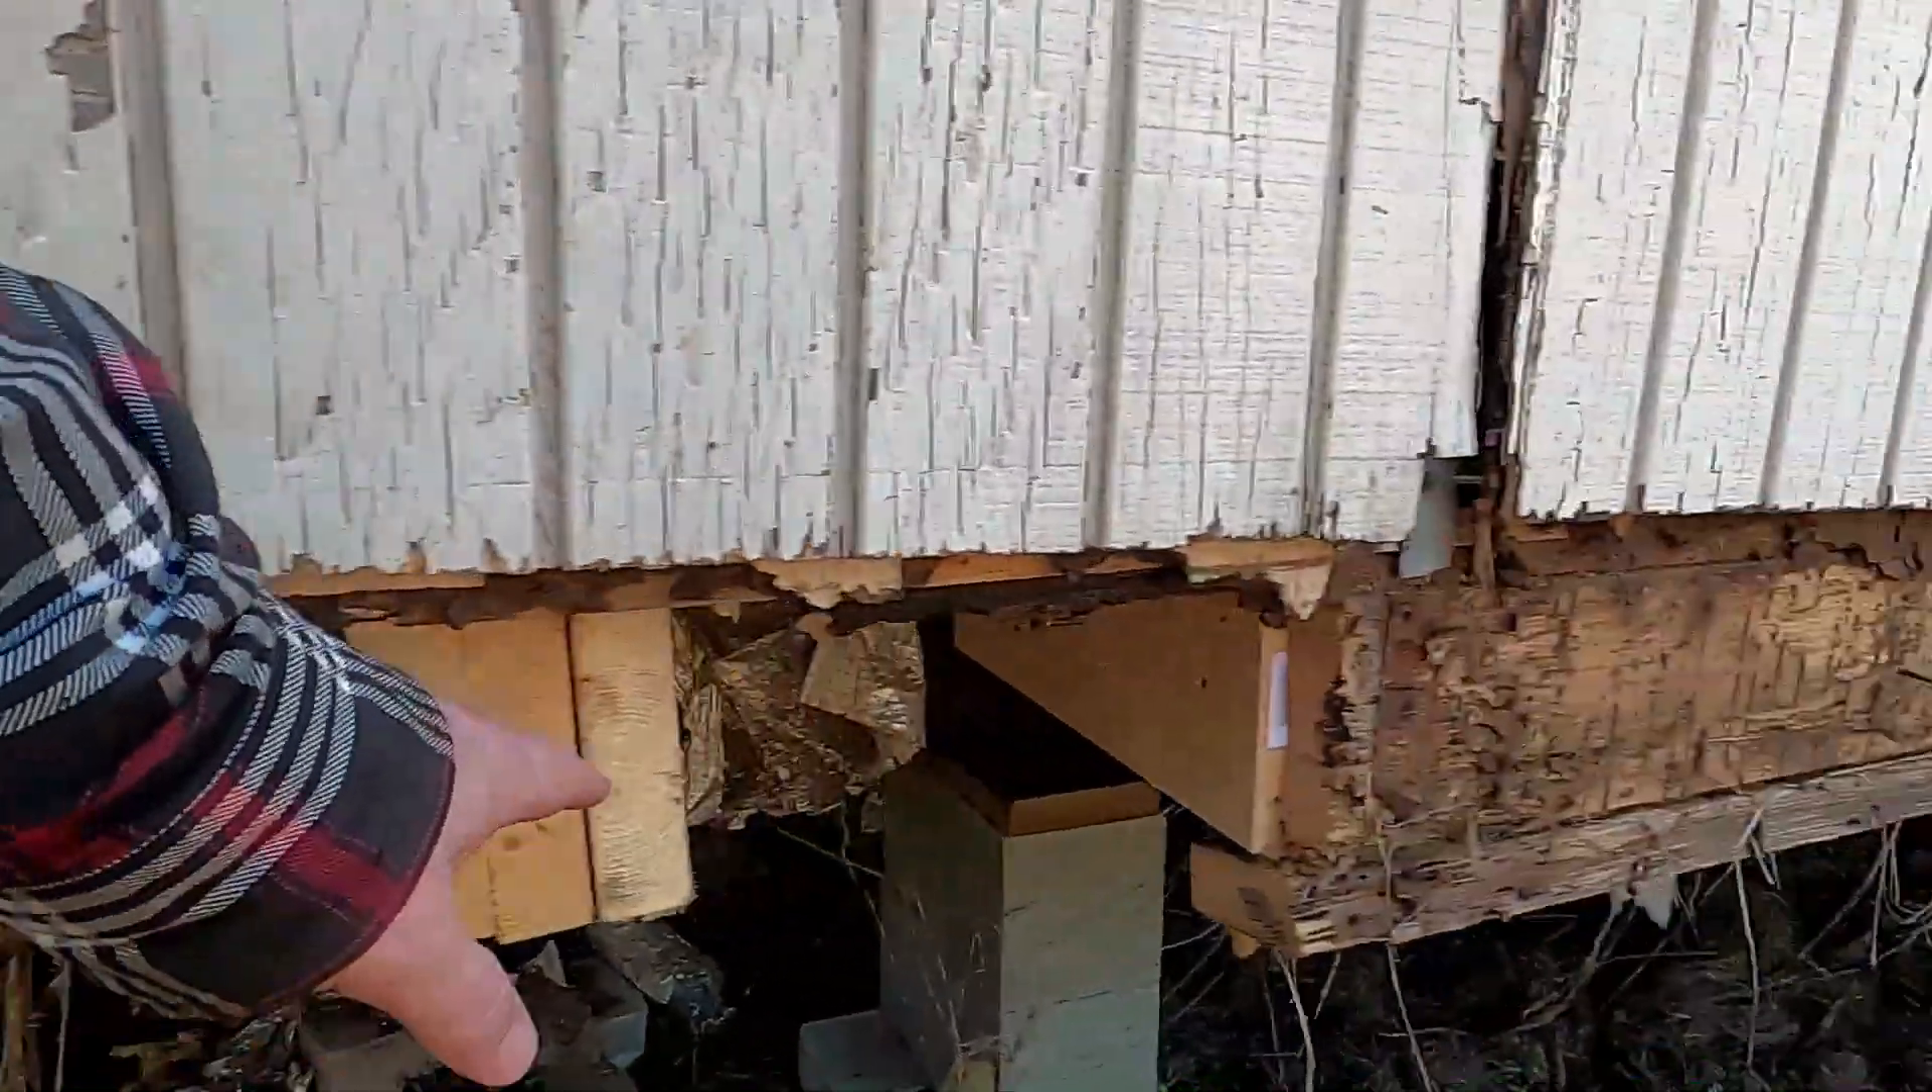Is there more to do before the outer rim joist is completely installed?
Yes.